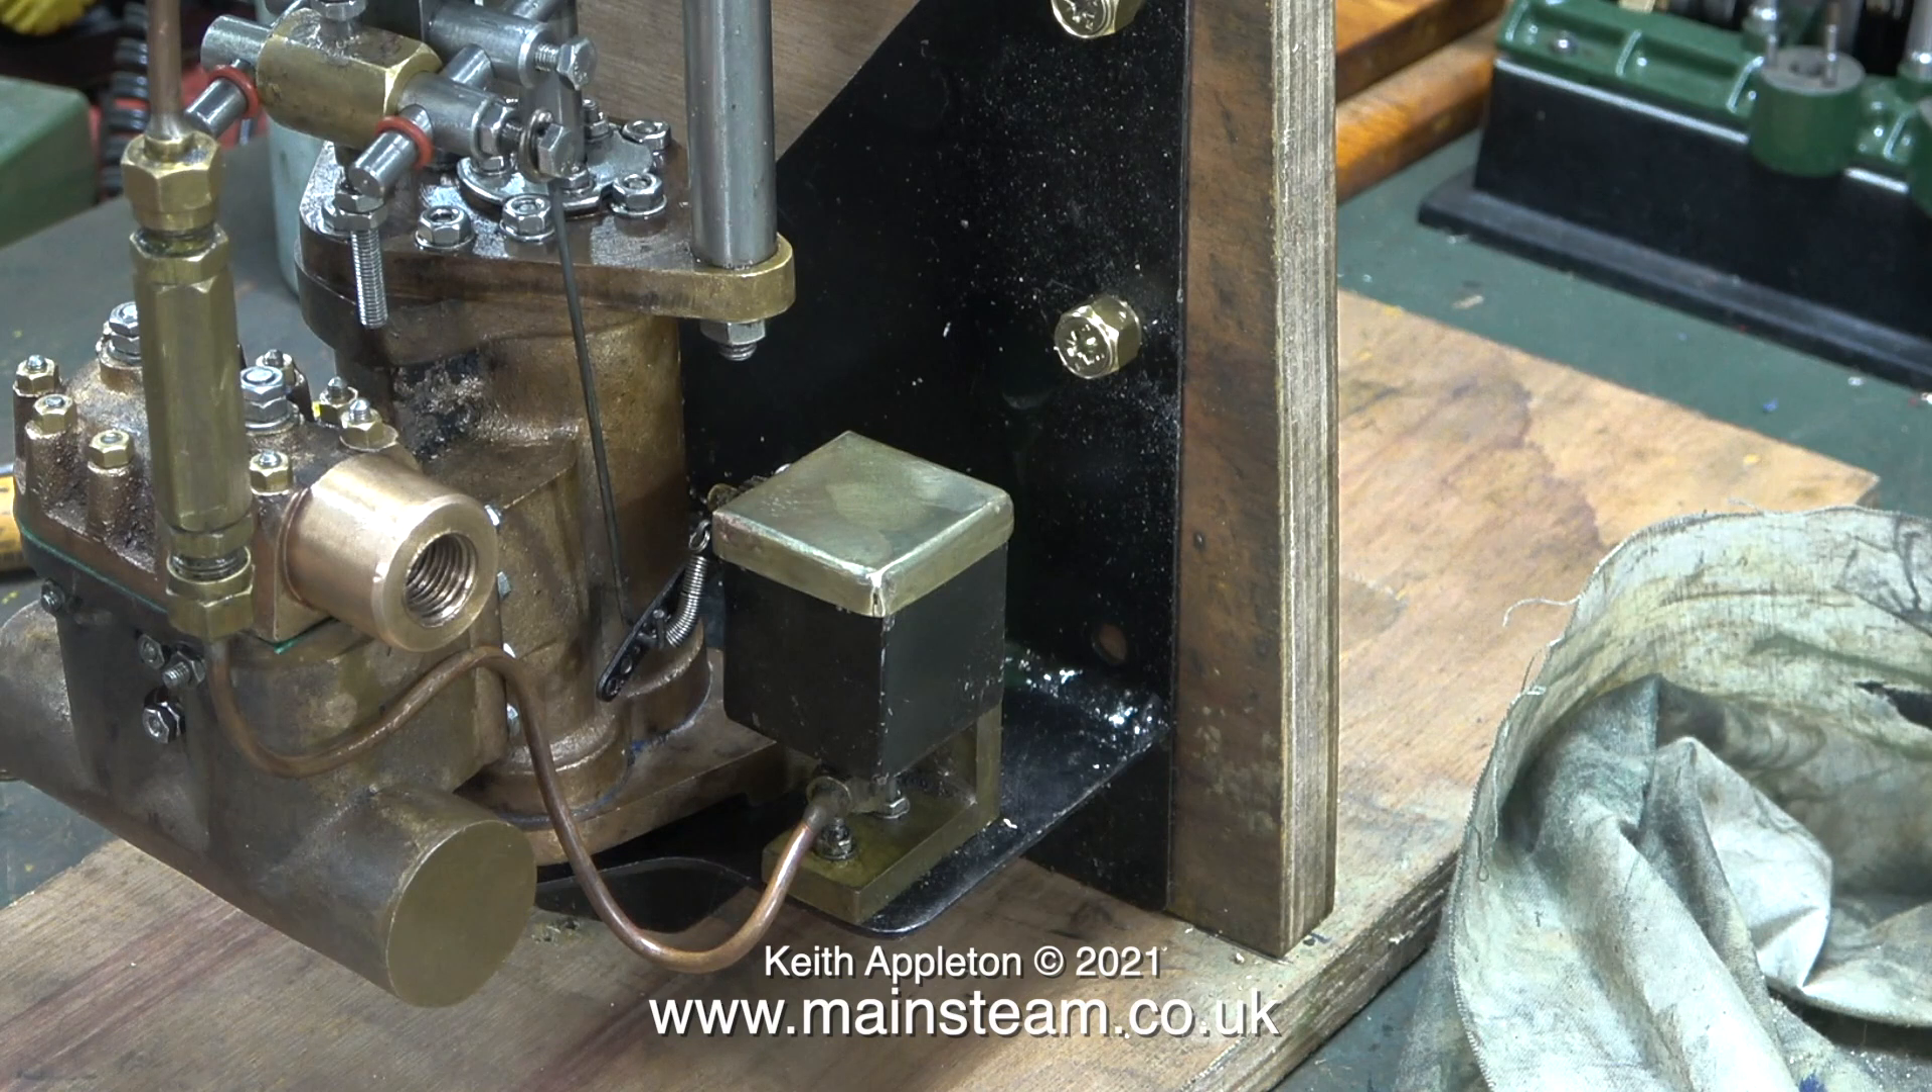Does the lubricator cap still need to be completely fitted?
No.